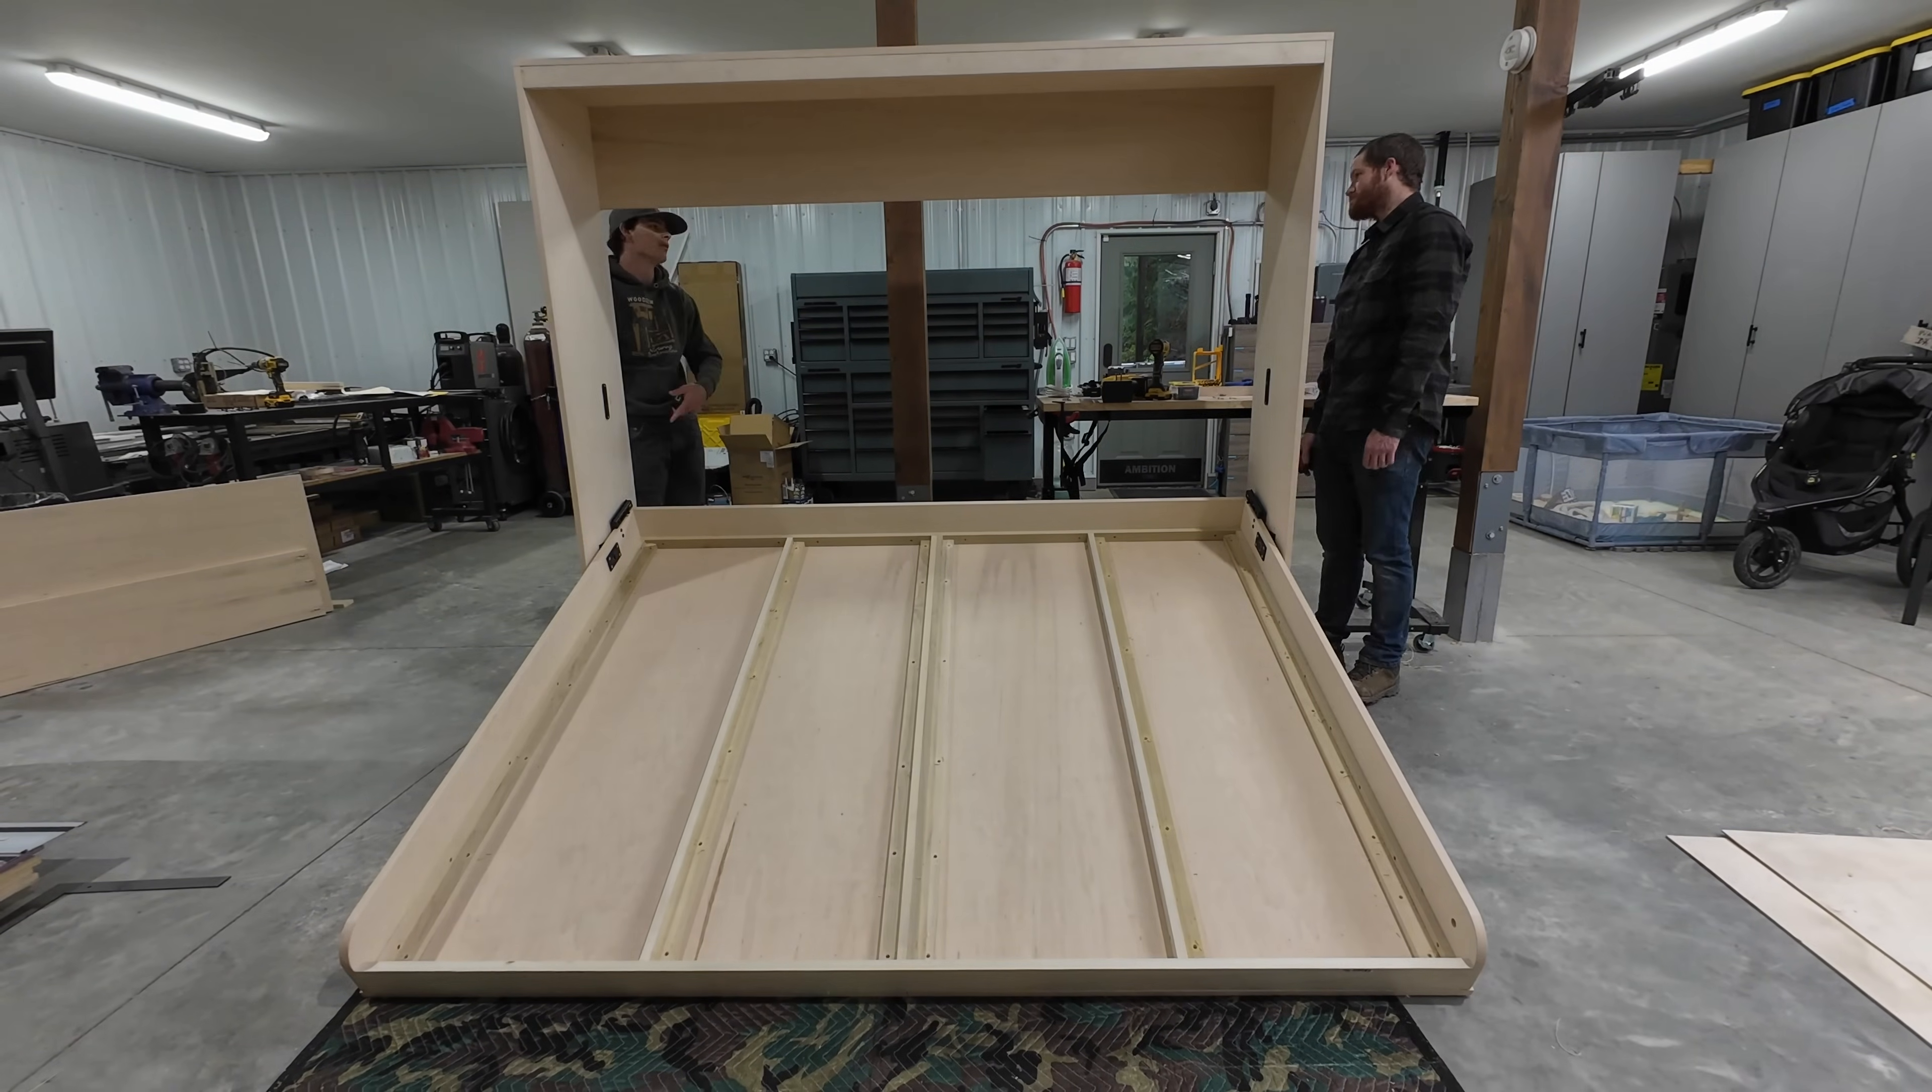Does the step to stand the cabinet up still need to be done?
No.